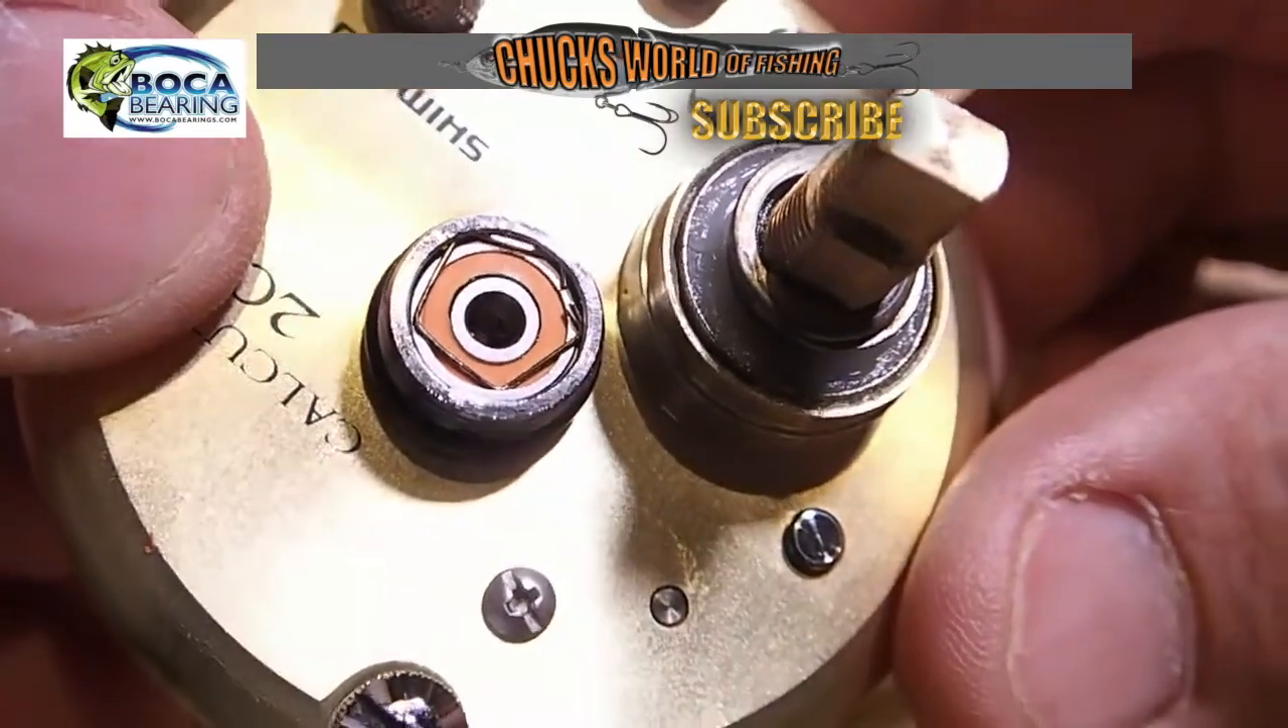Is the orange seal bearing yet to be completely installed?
No.